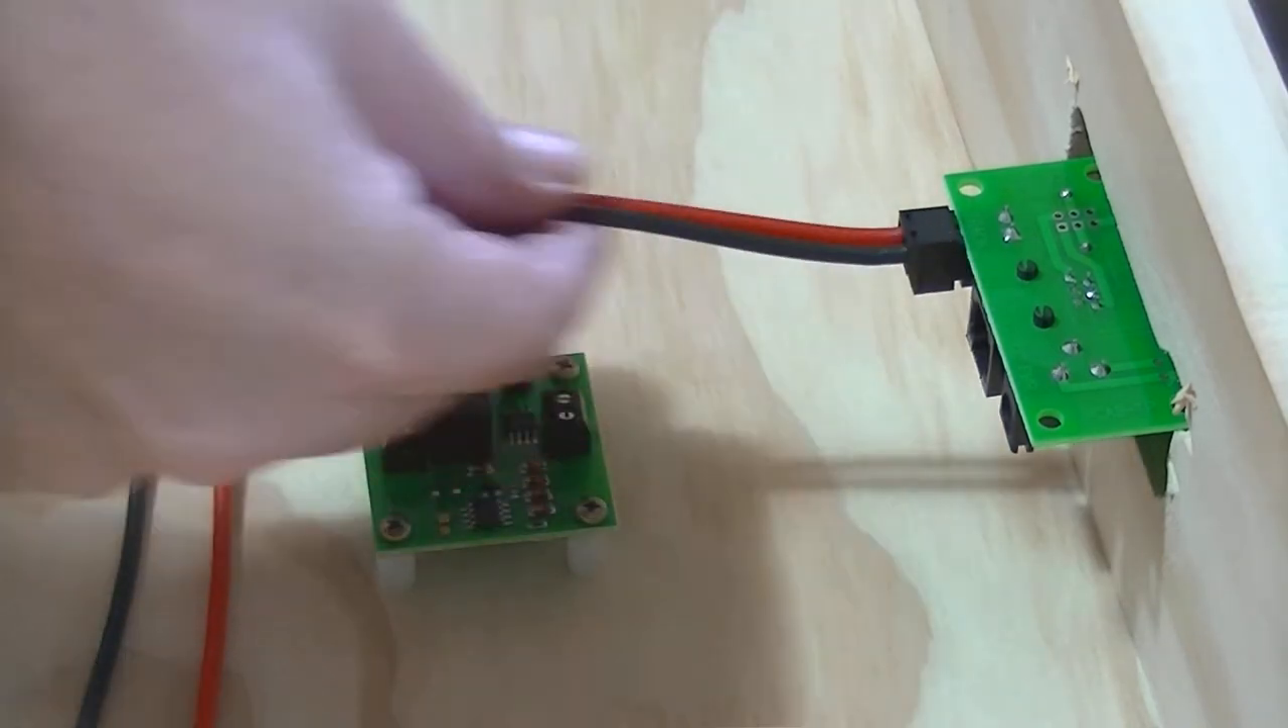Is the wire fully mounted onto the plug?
Yes.